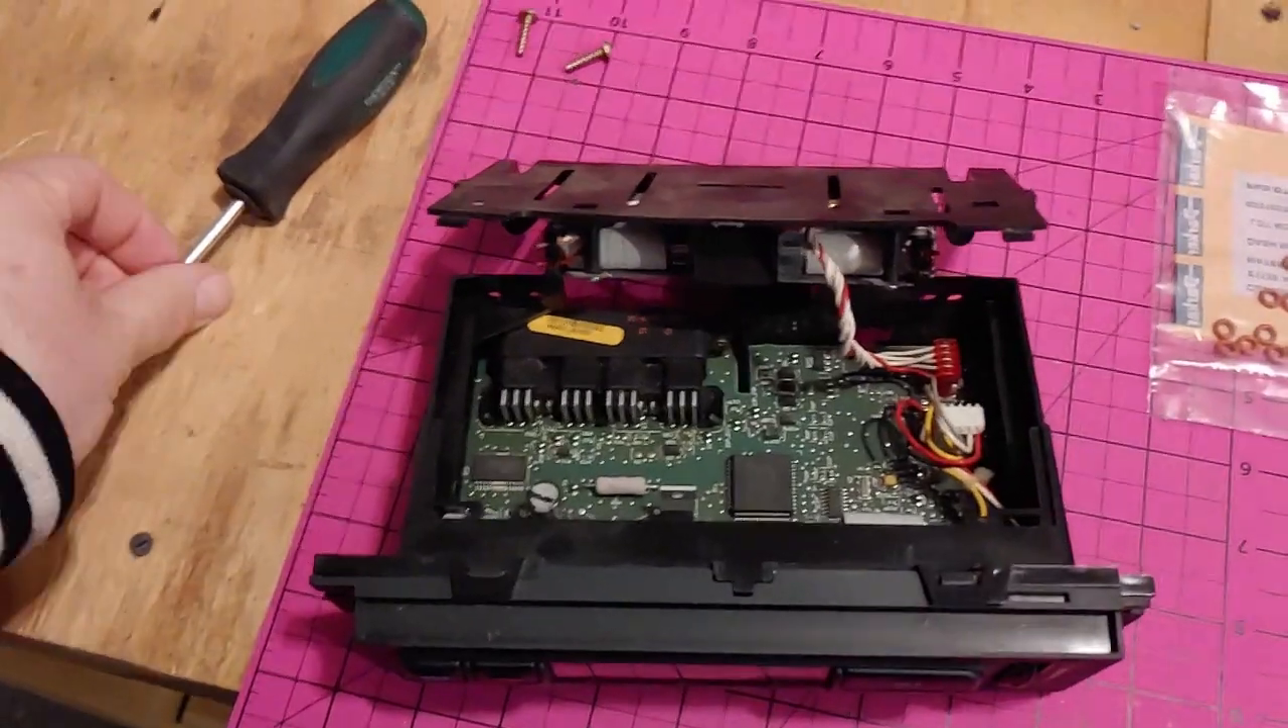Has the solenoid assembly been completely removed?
No.